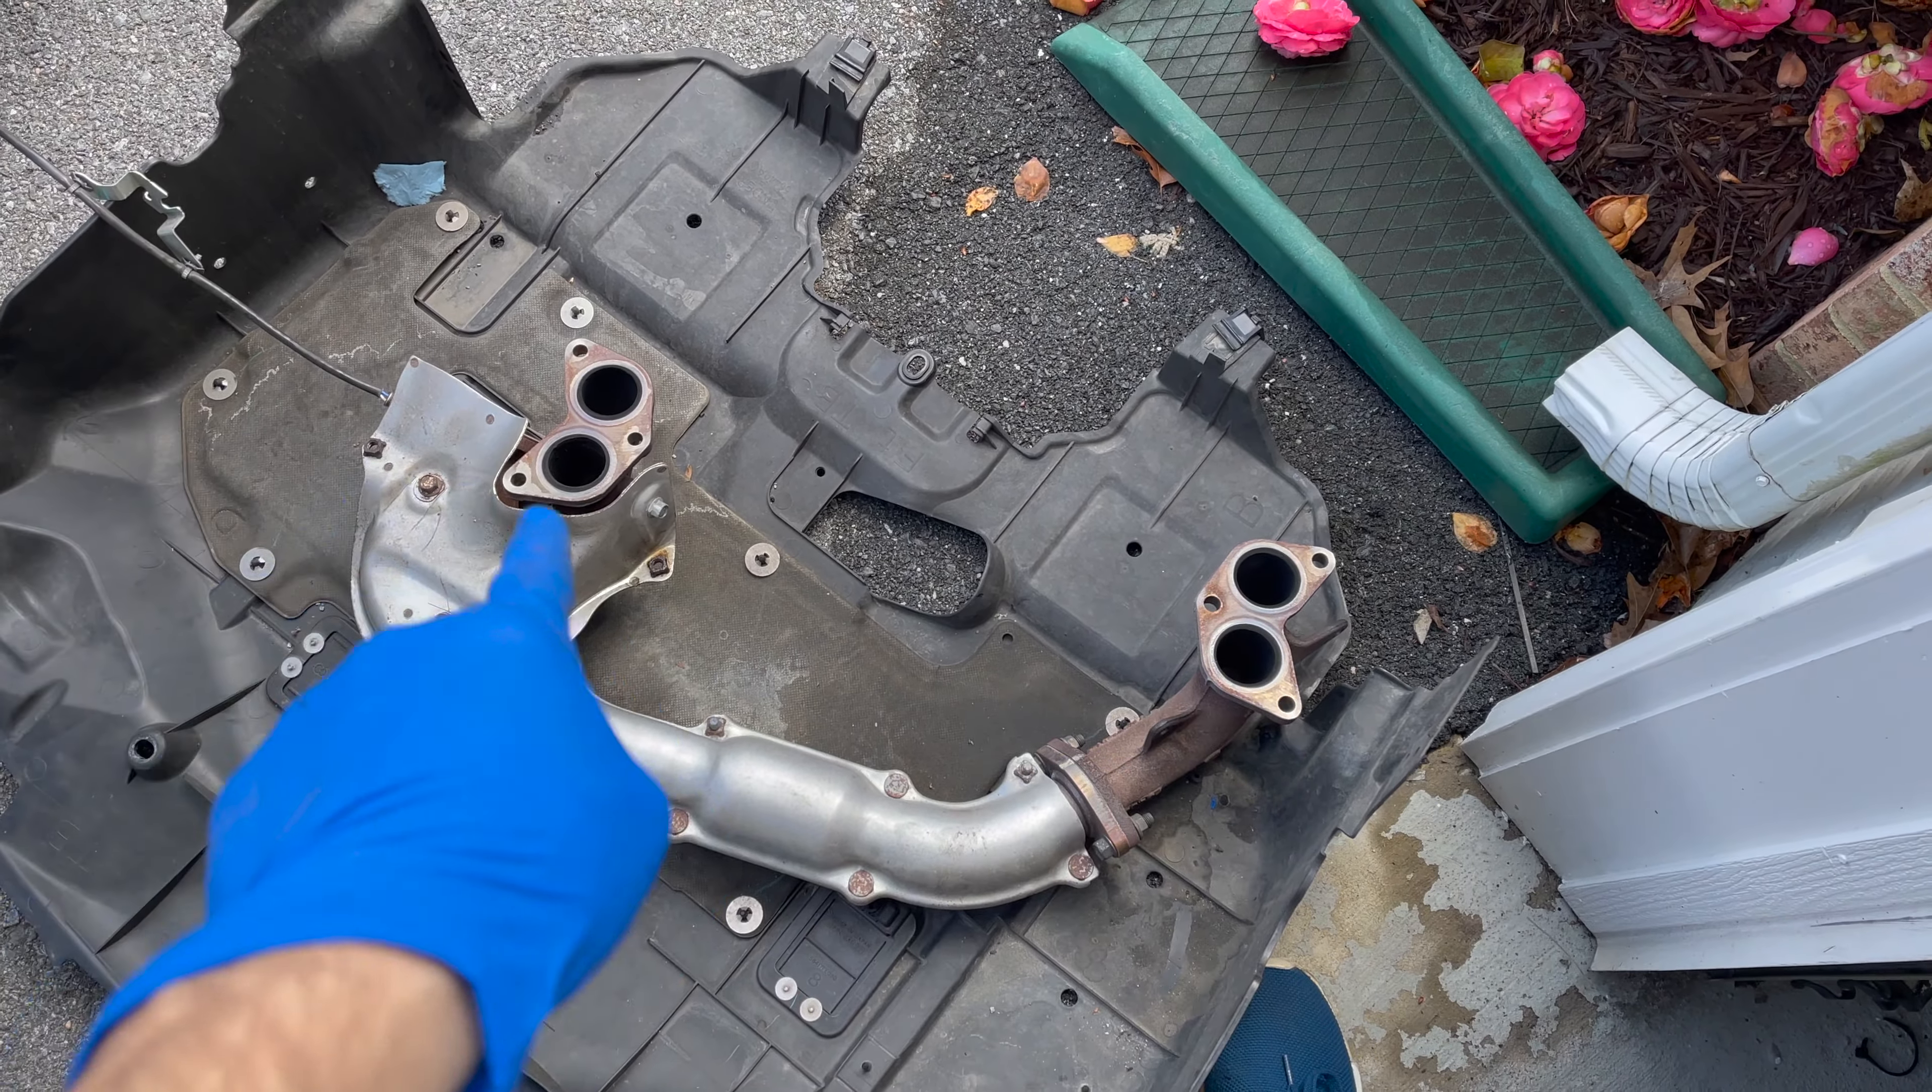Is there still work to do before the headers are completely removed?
No.